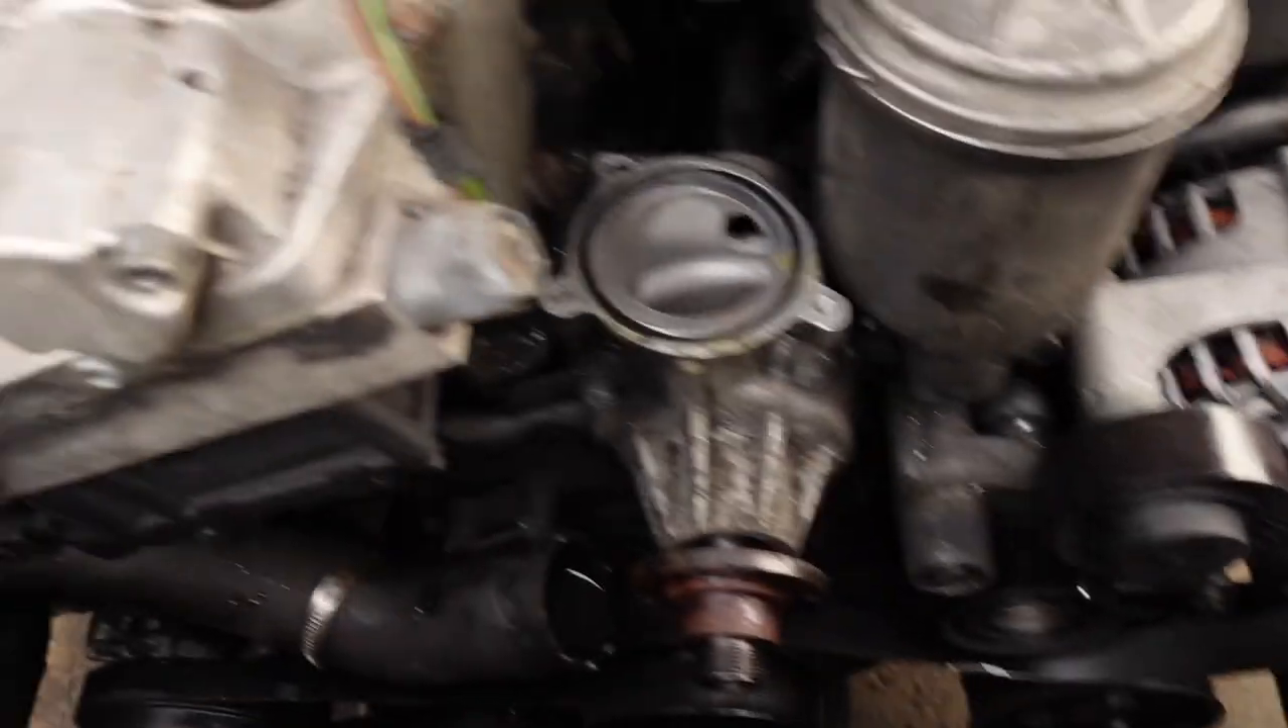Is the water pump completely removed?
No.